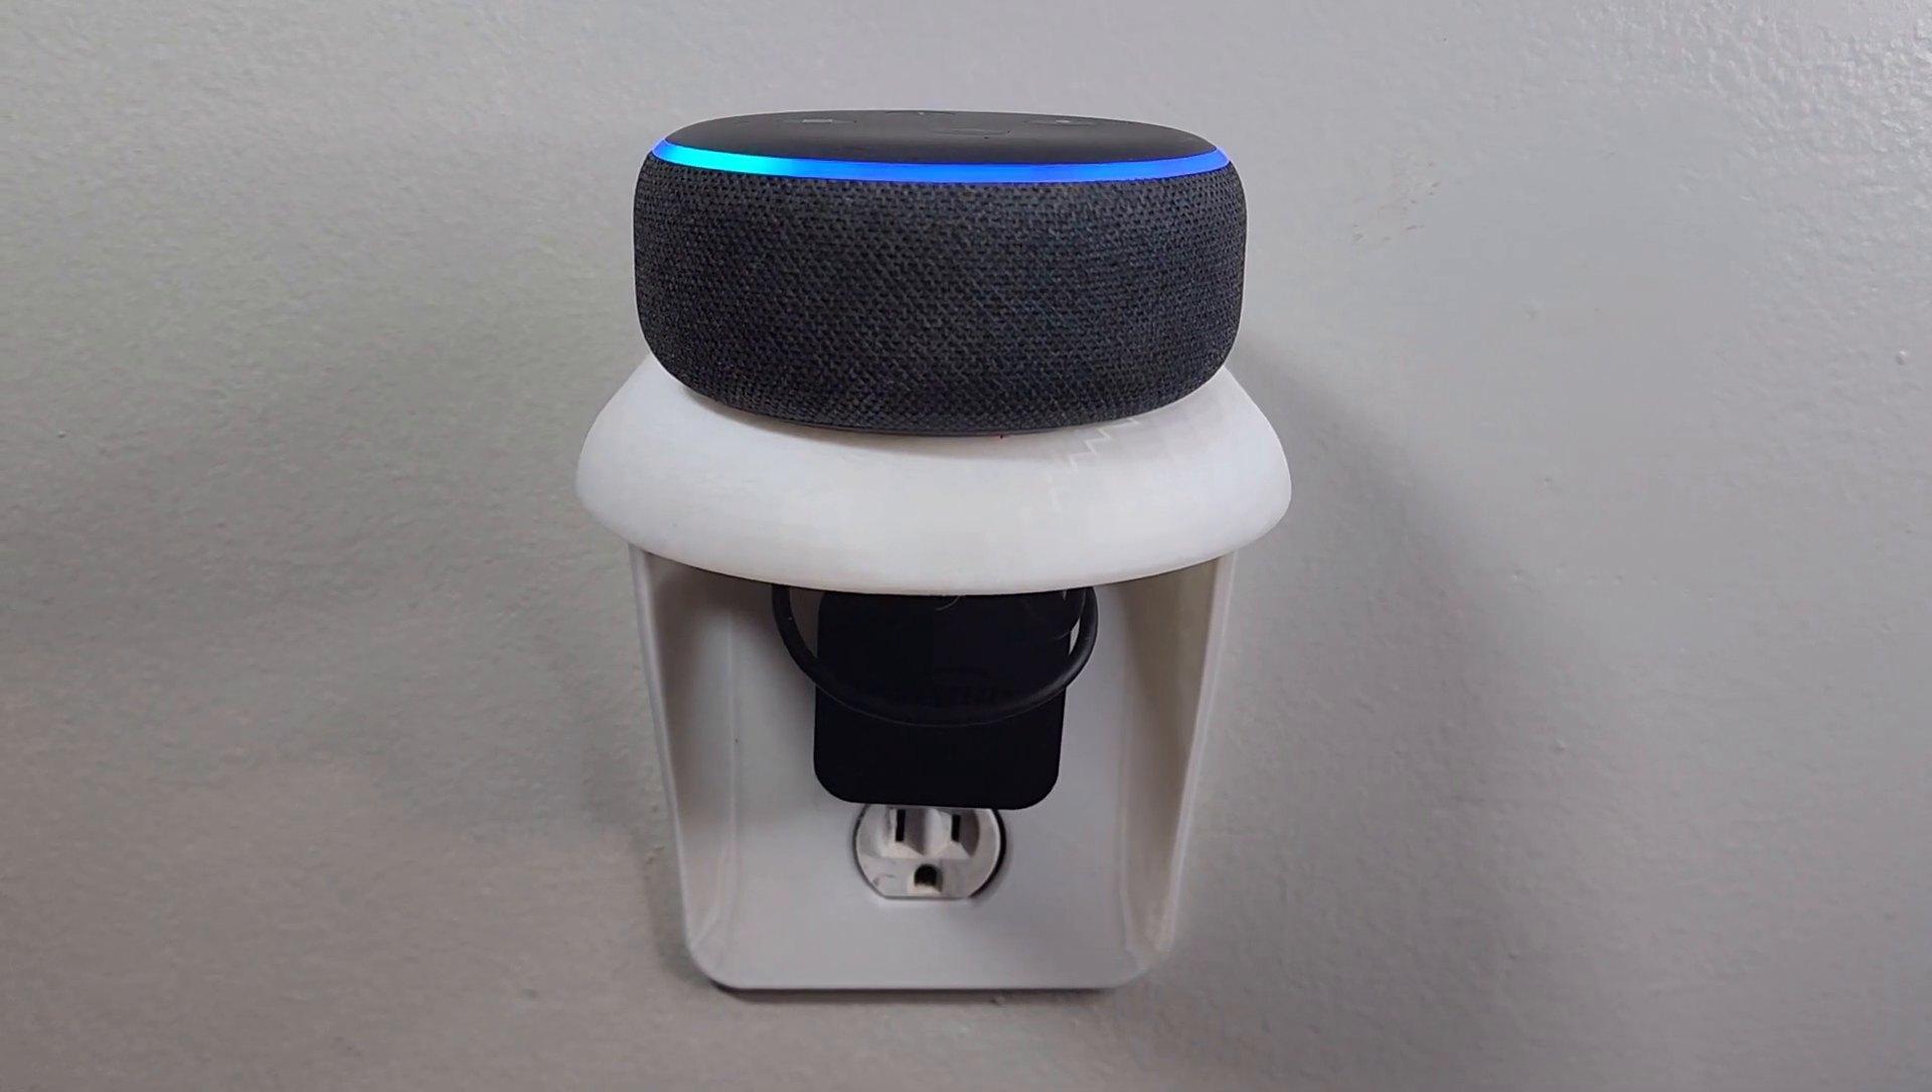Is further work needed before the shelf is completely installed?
No.